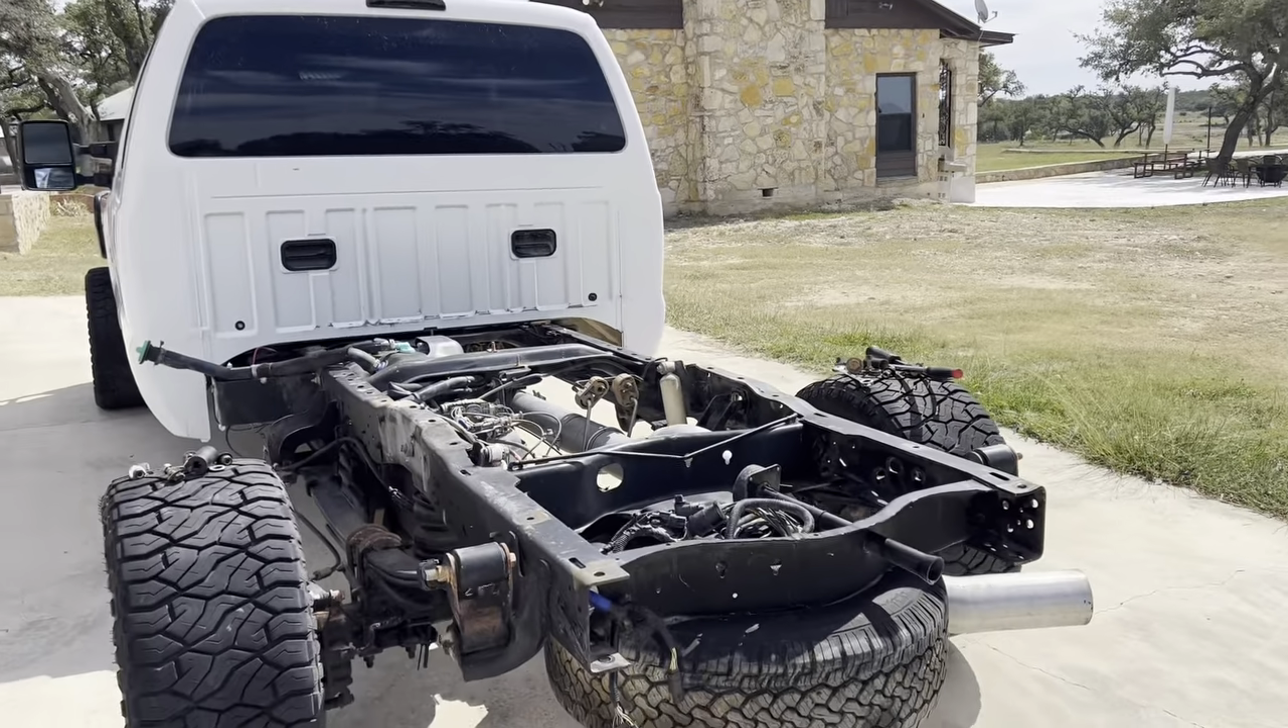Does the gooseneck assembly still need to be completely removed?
No.